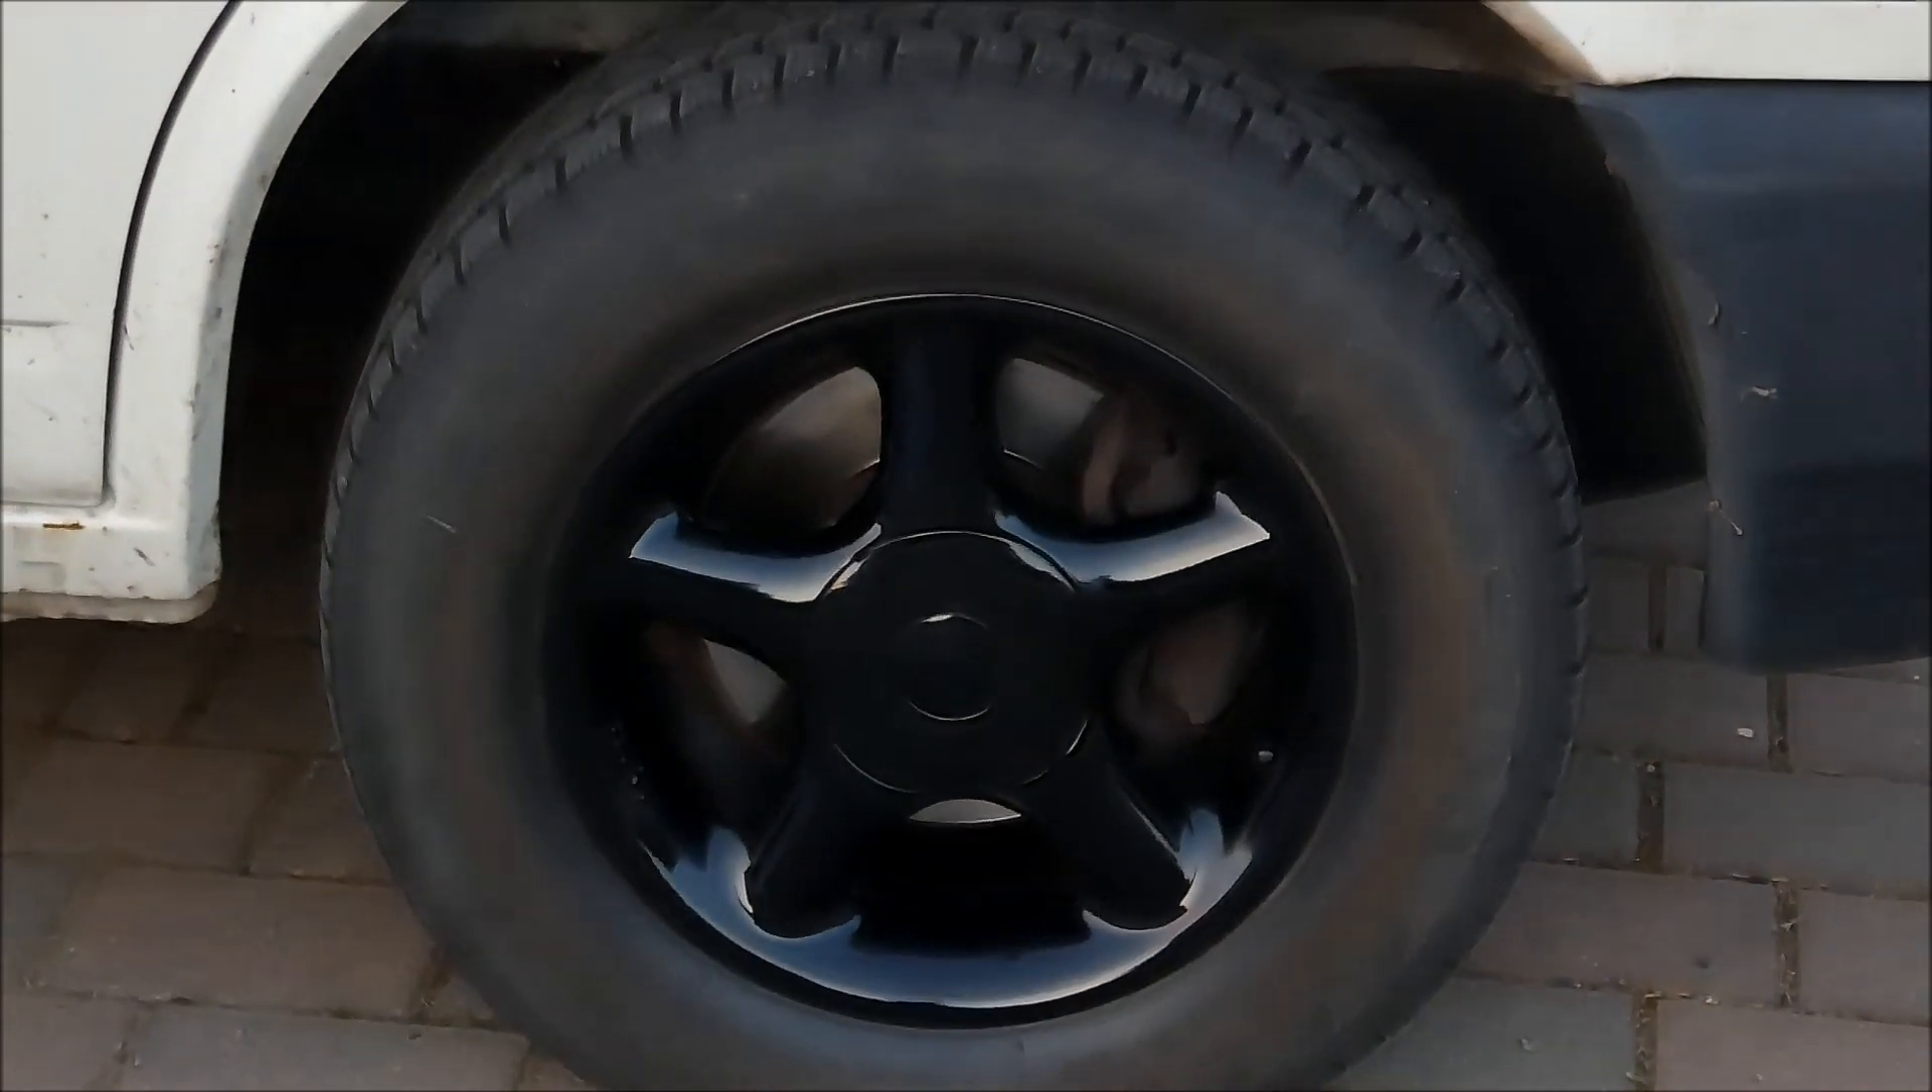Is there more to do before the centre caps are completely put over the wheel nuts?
No.